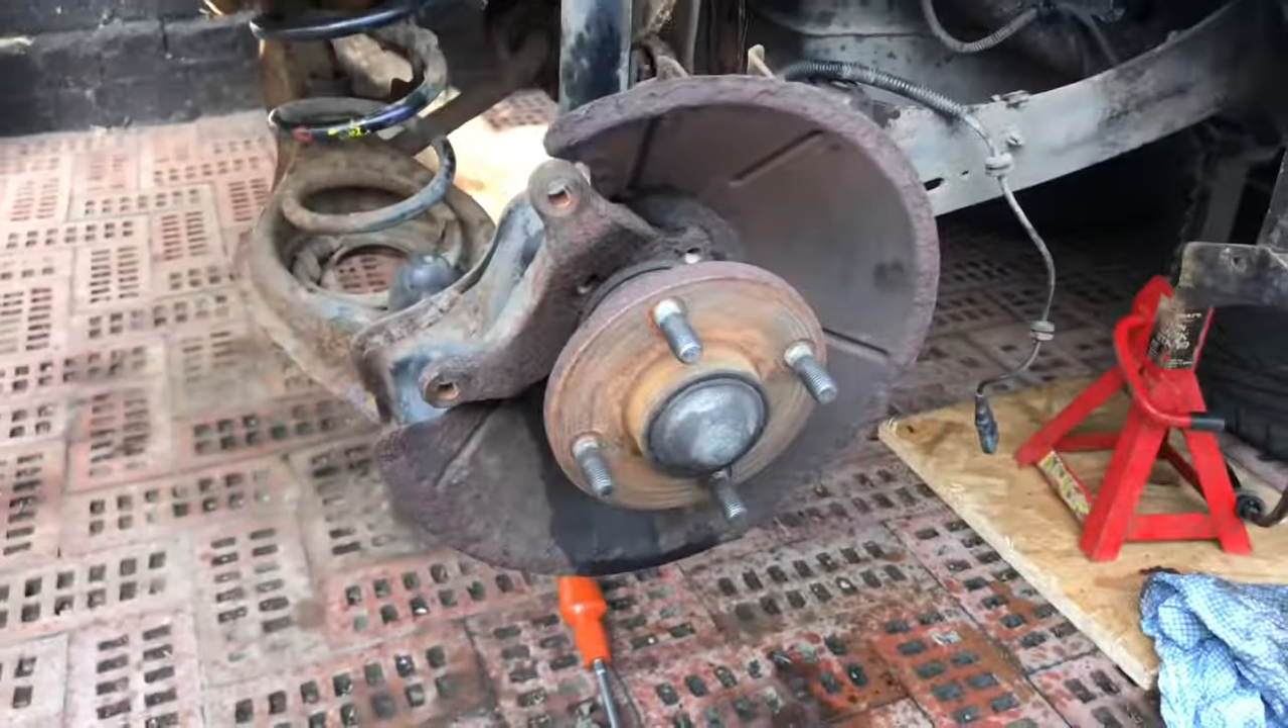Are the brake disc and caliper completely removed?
Yes.